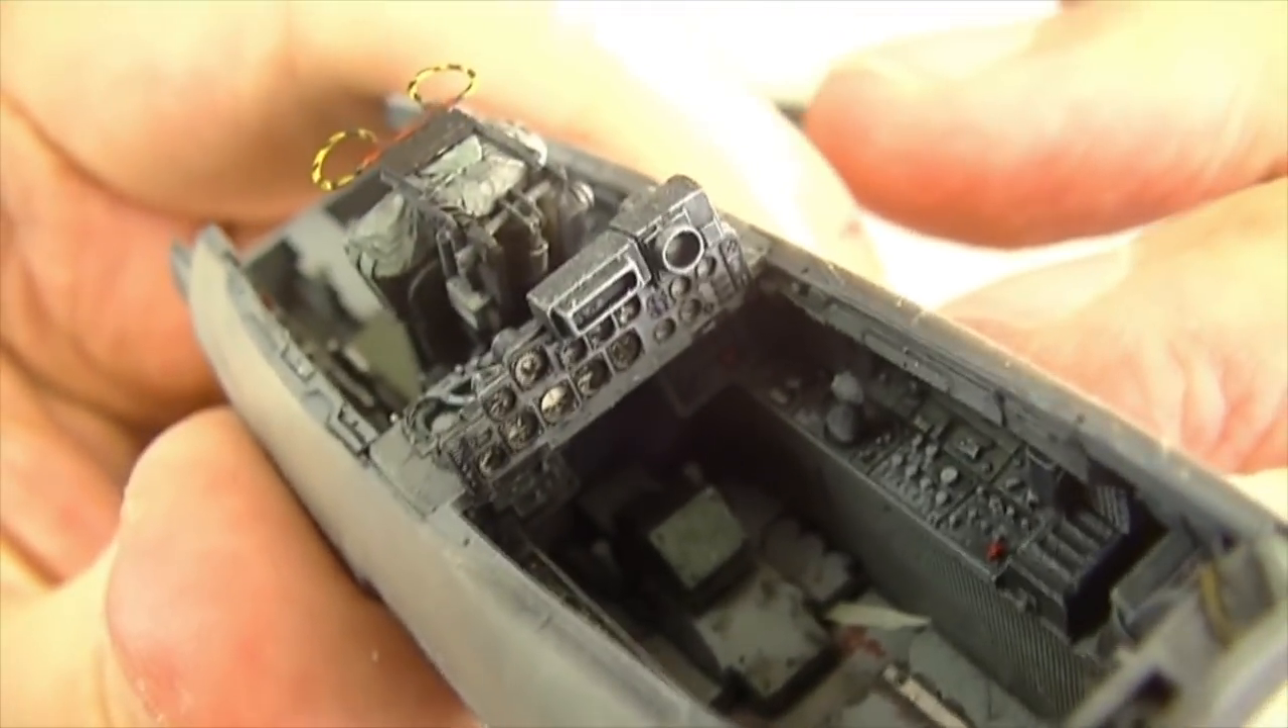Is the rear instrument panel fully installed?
Yes.